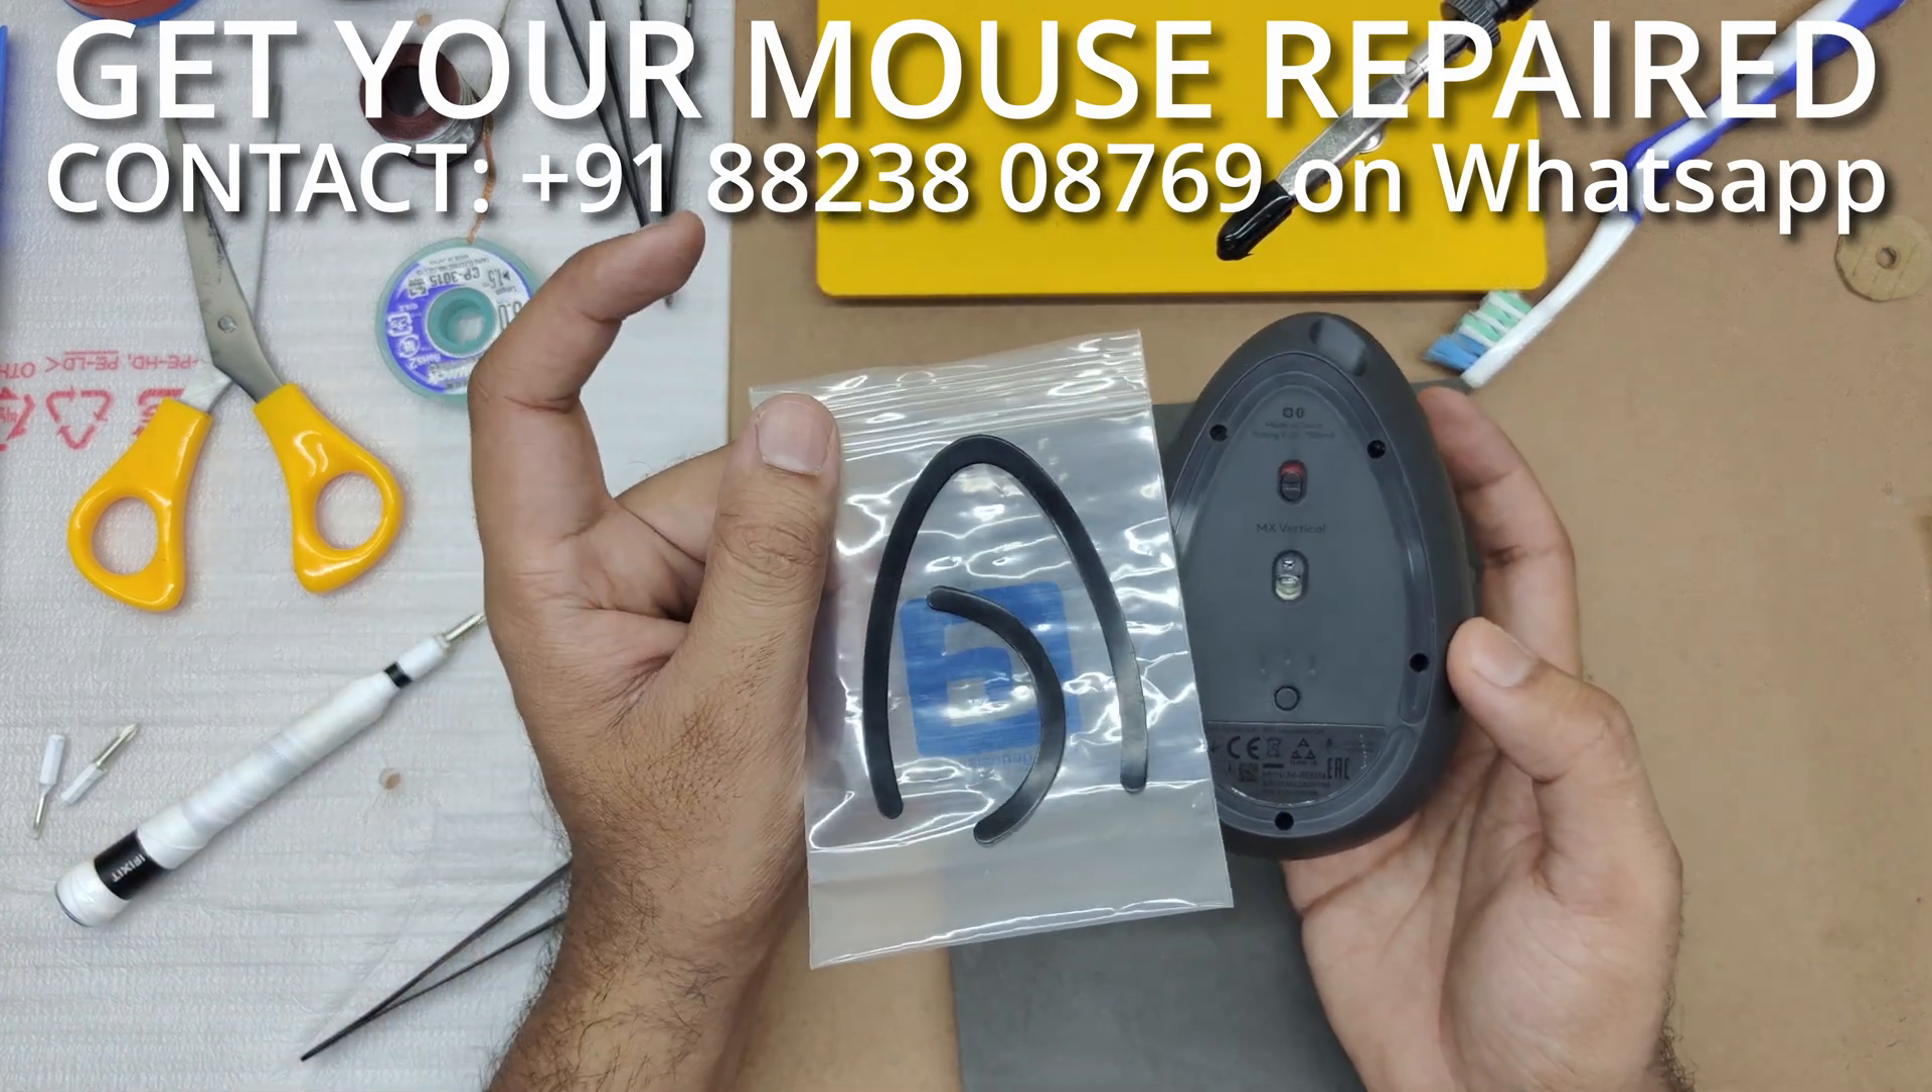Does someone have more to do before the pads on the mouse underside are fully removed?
No.